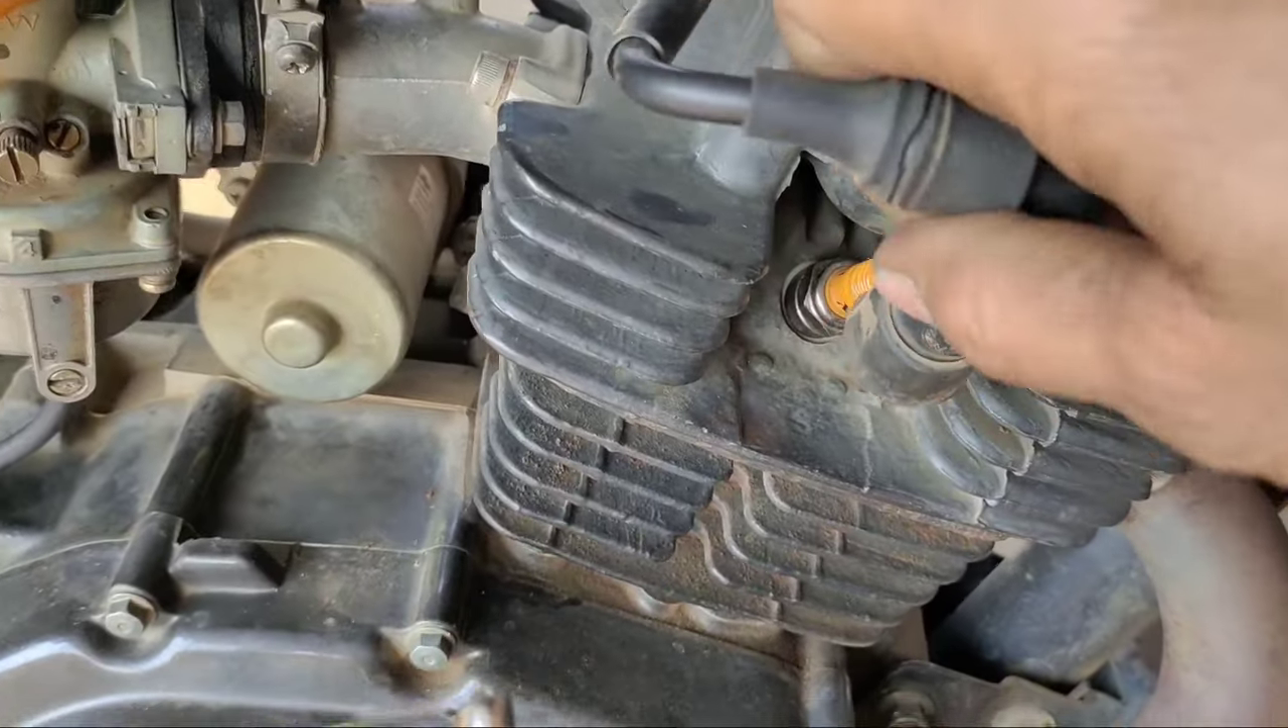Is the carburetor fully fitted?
Yes.